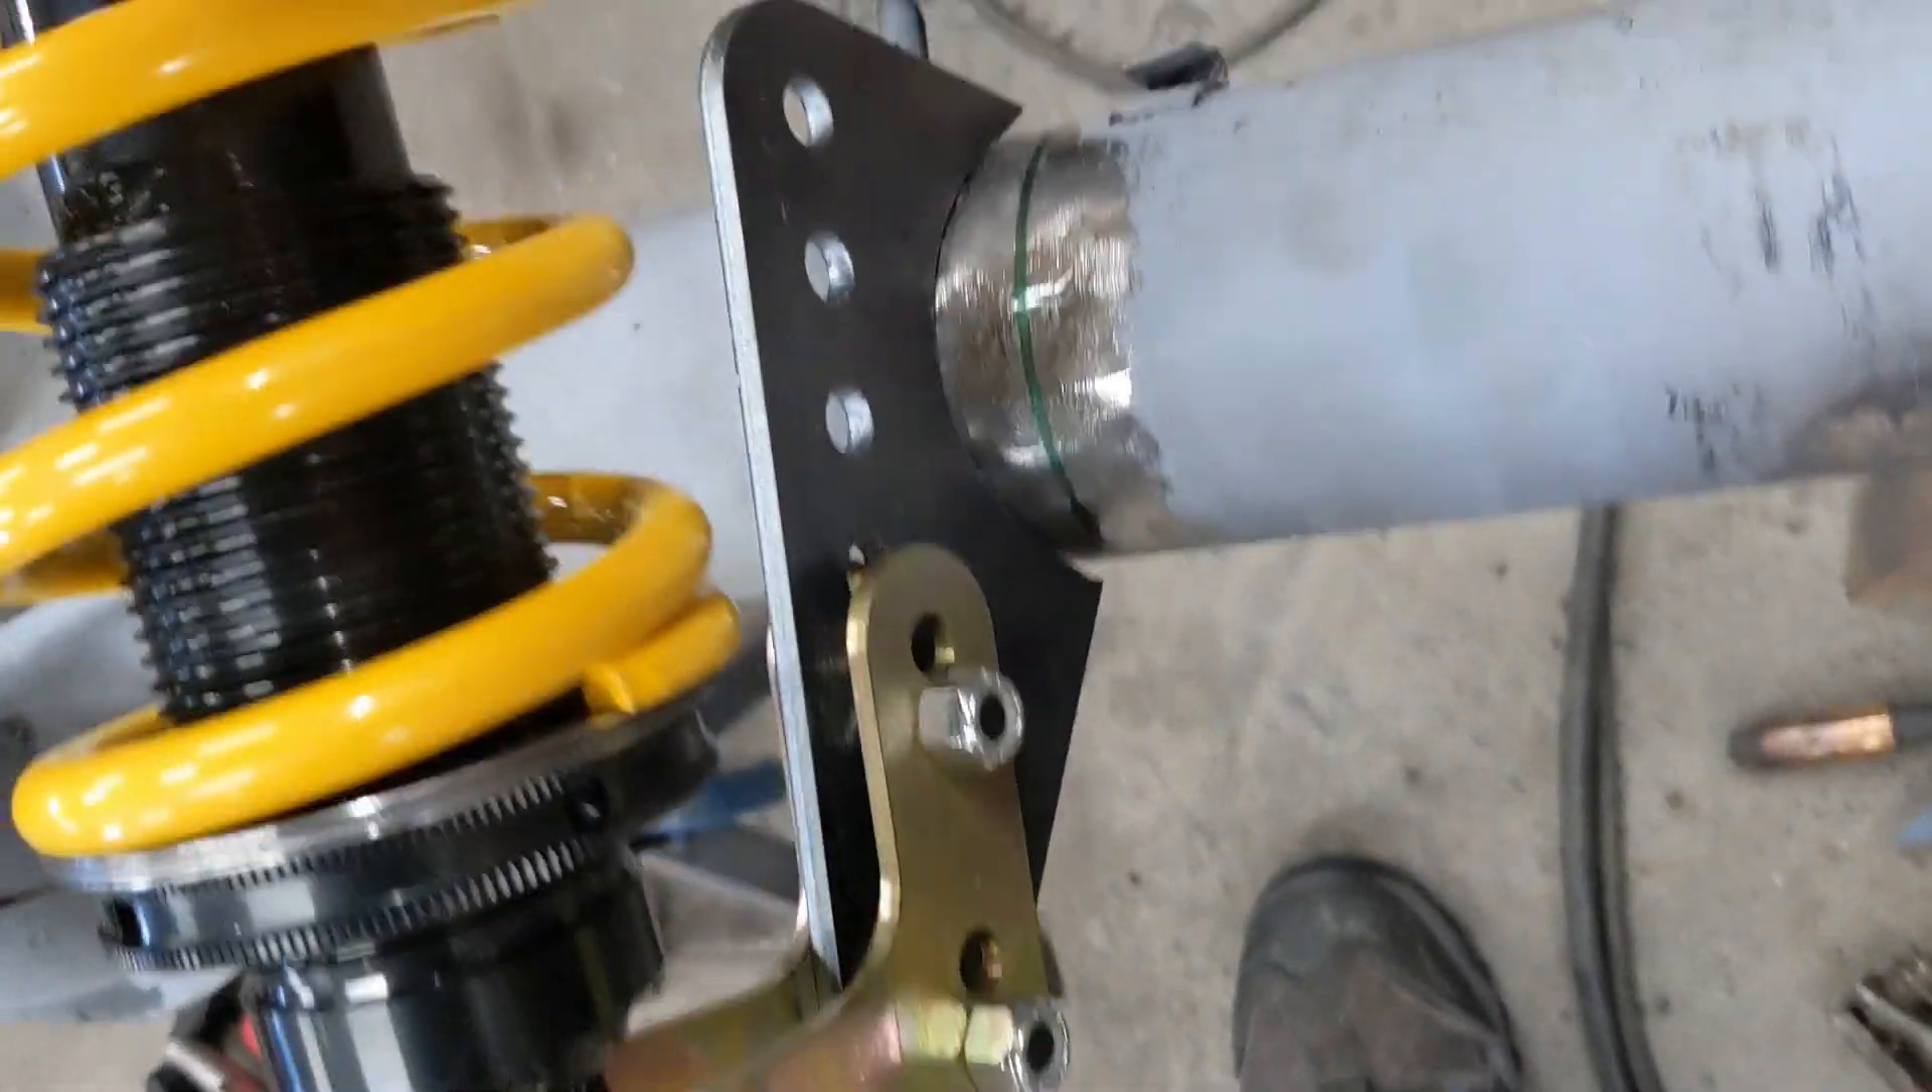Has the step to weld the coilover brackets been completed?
No.